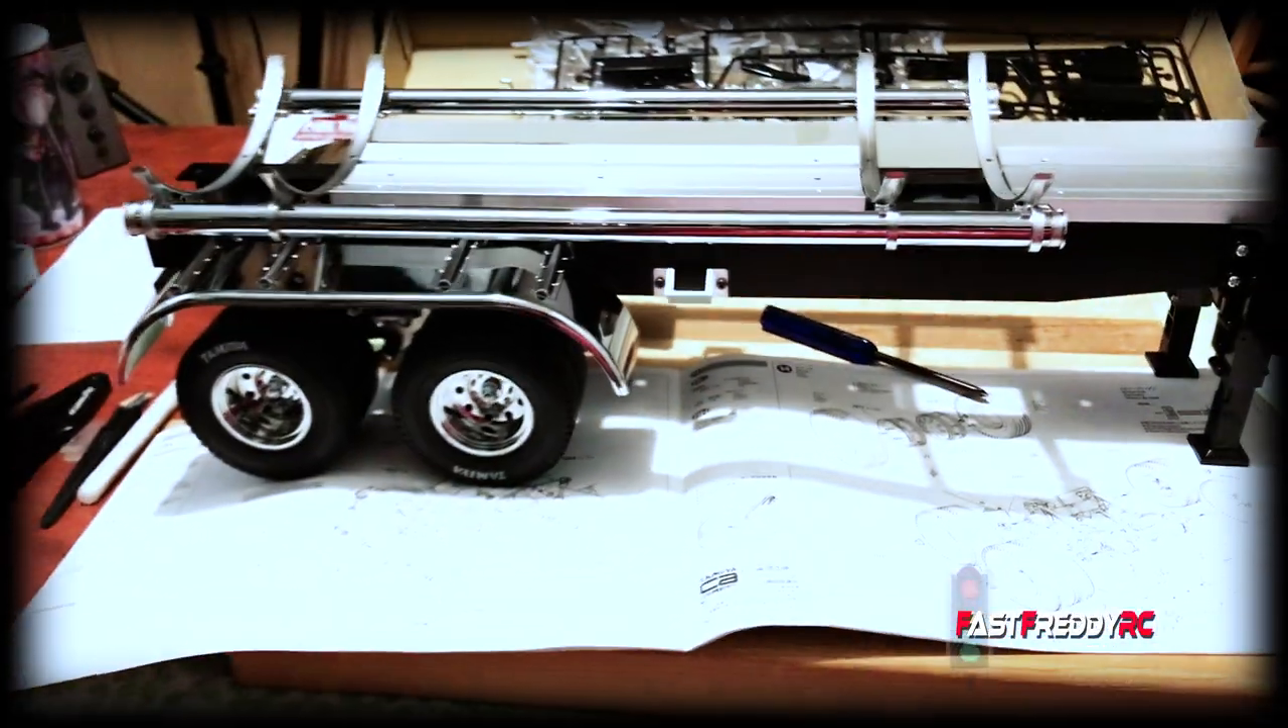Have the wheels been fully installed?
Yes.